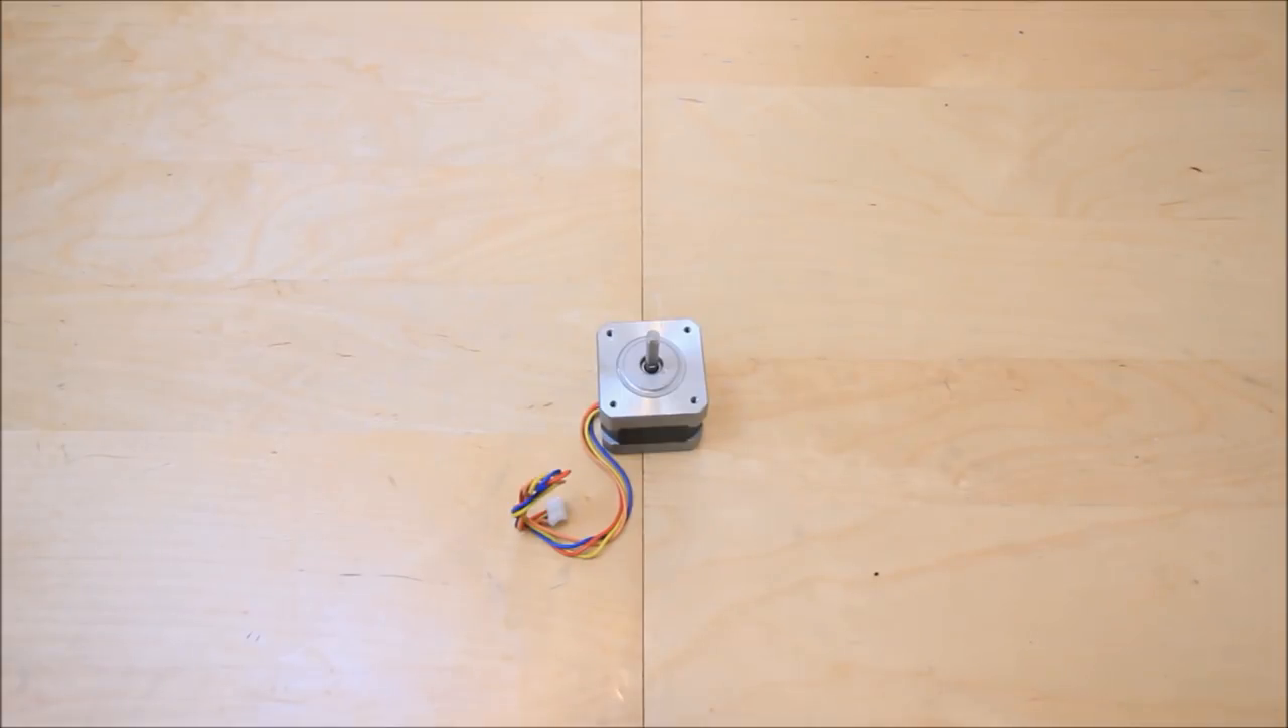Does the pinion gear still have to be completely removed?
No.